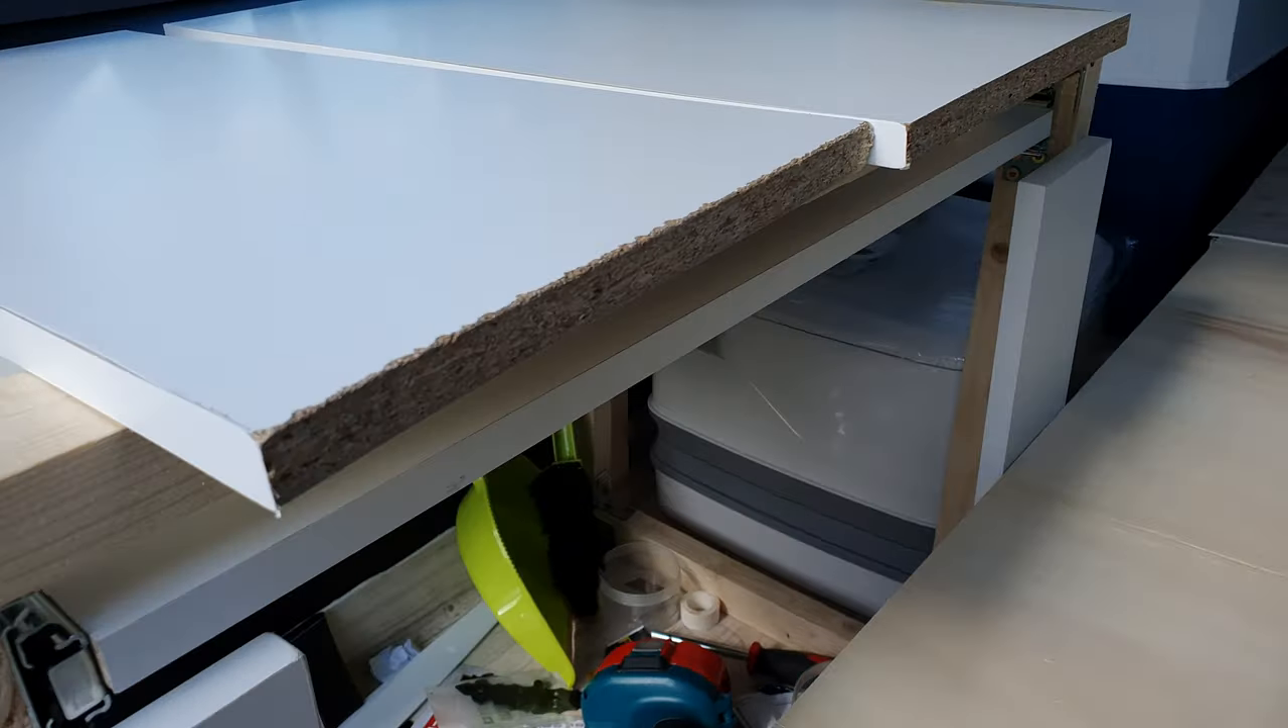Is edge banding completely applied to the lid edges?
No.